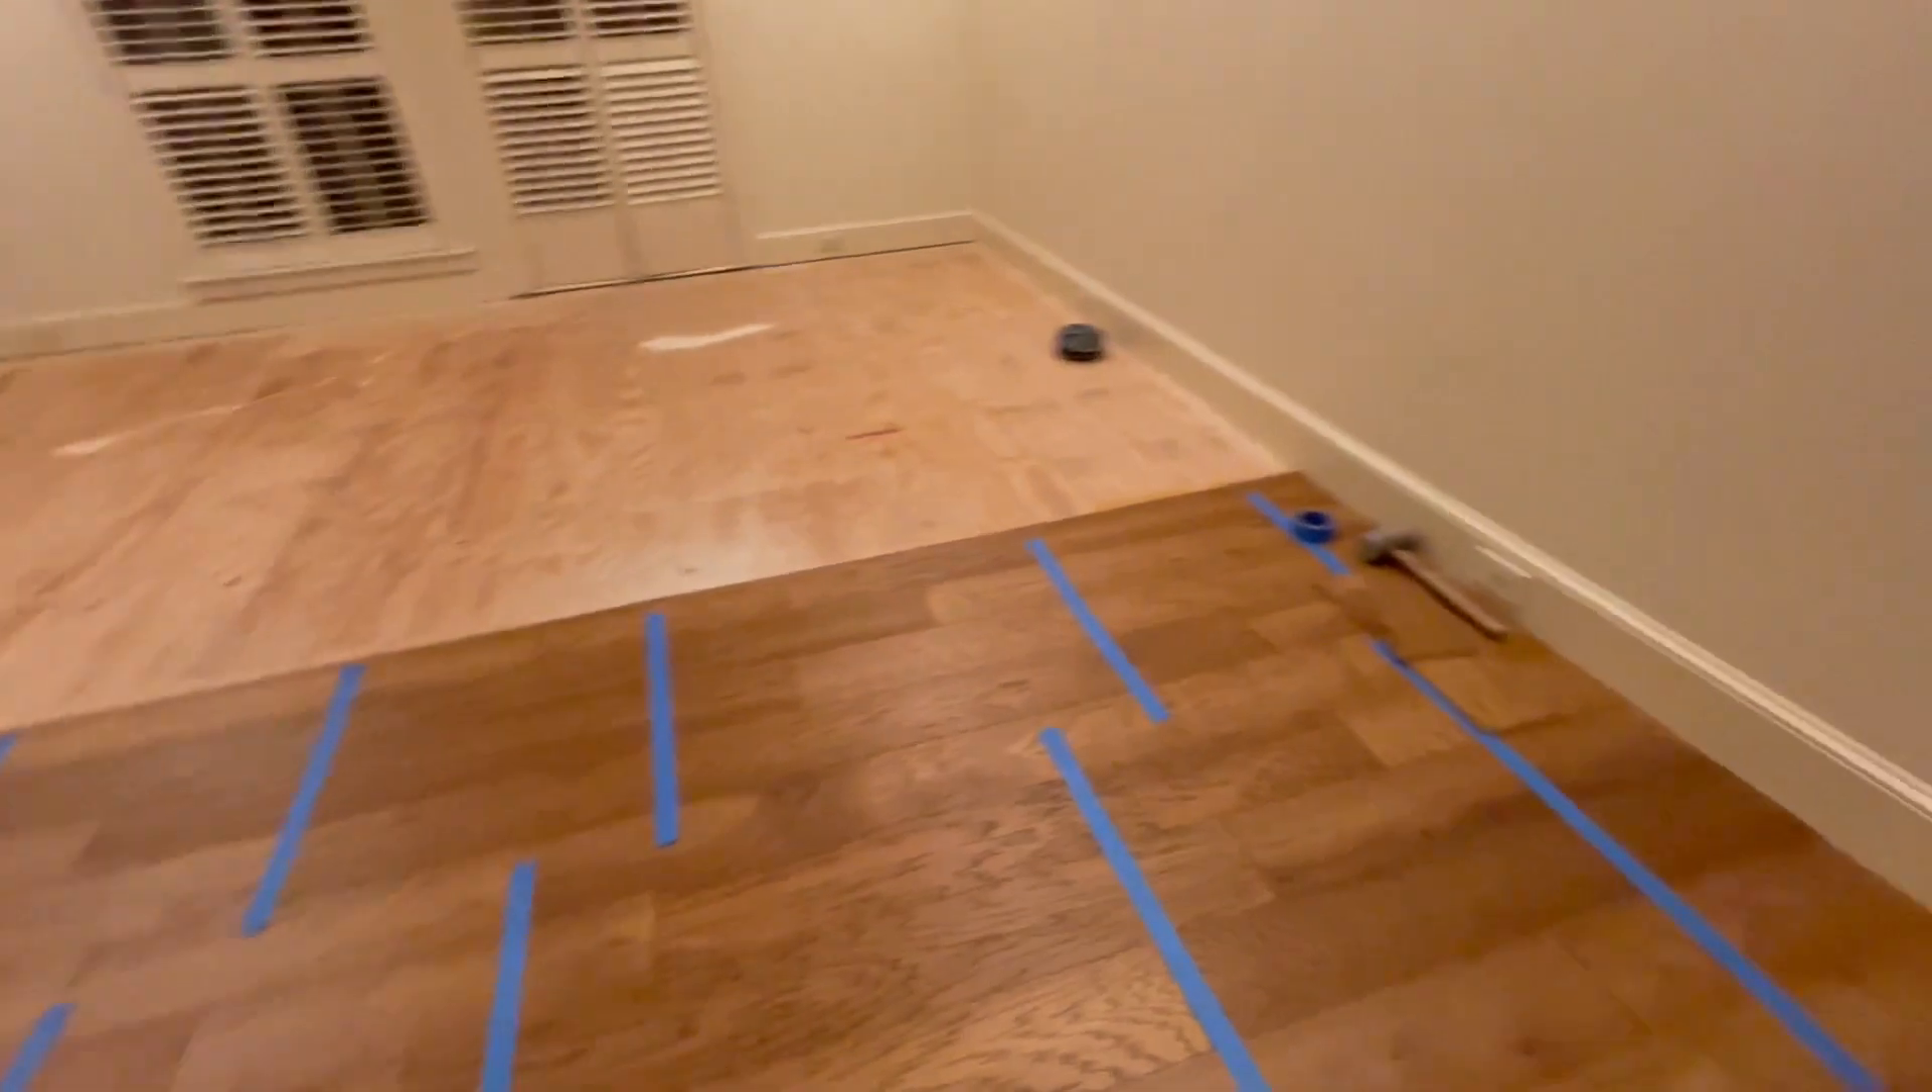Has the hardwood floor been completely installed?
No.